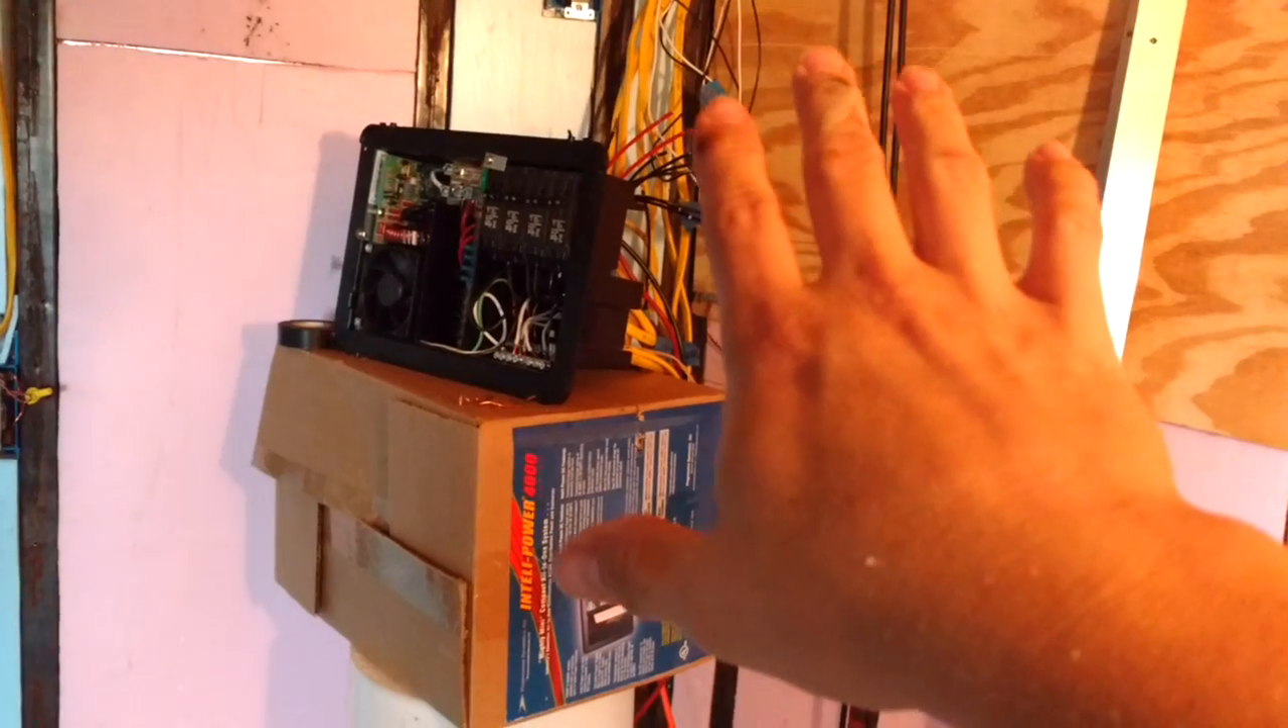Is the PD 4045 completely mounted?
No.